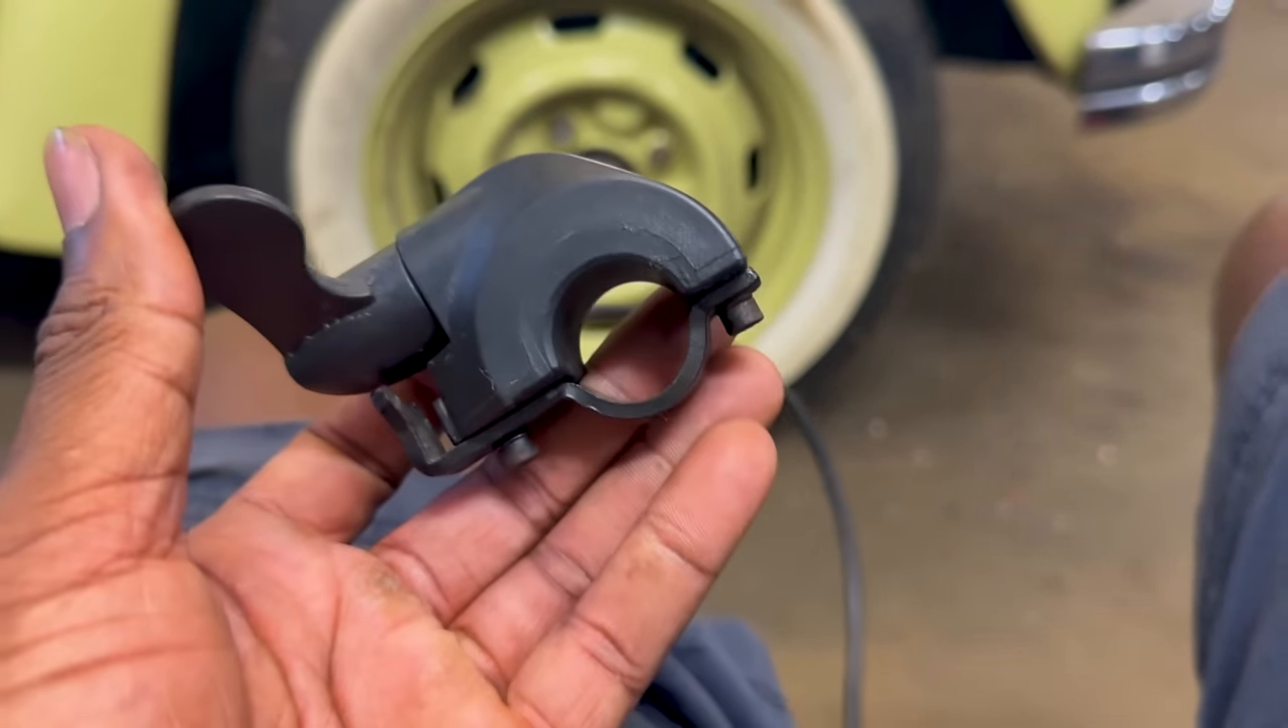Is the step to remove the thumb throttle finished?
Yes.